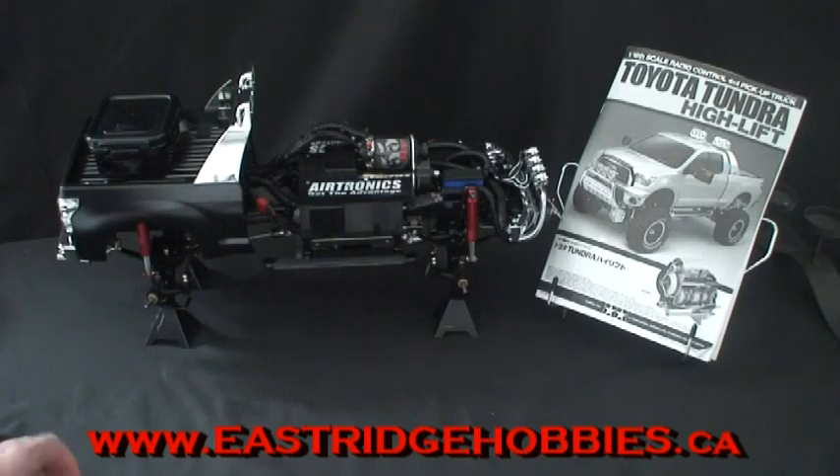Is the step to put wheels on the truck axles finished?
No.